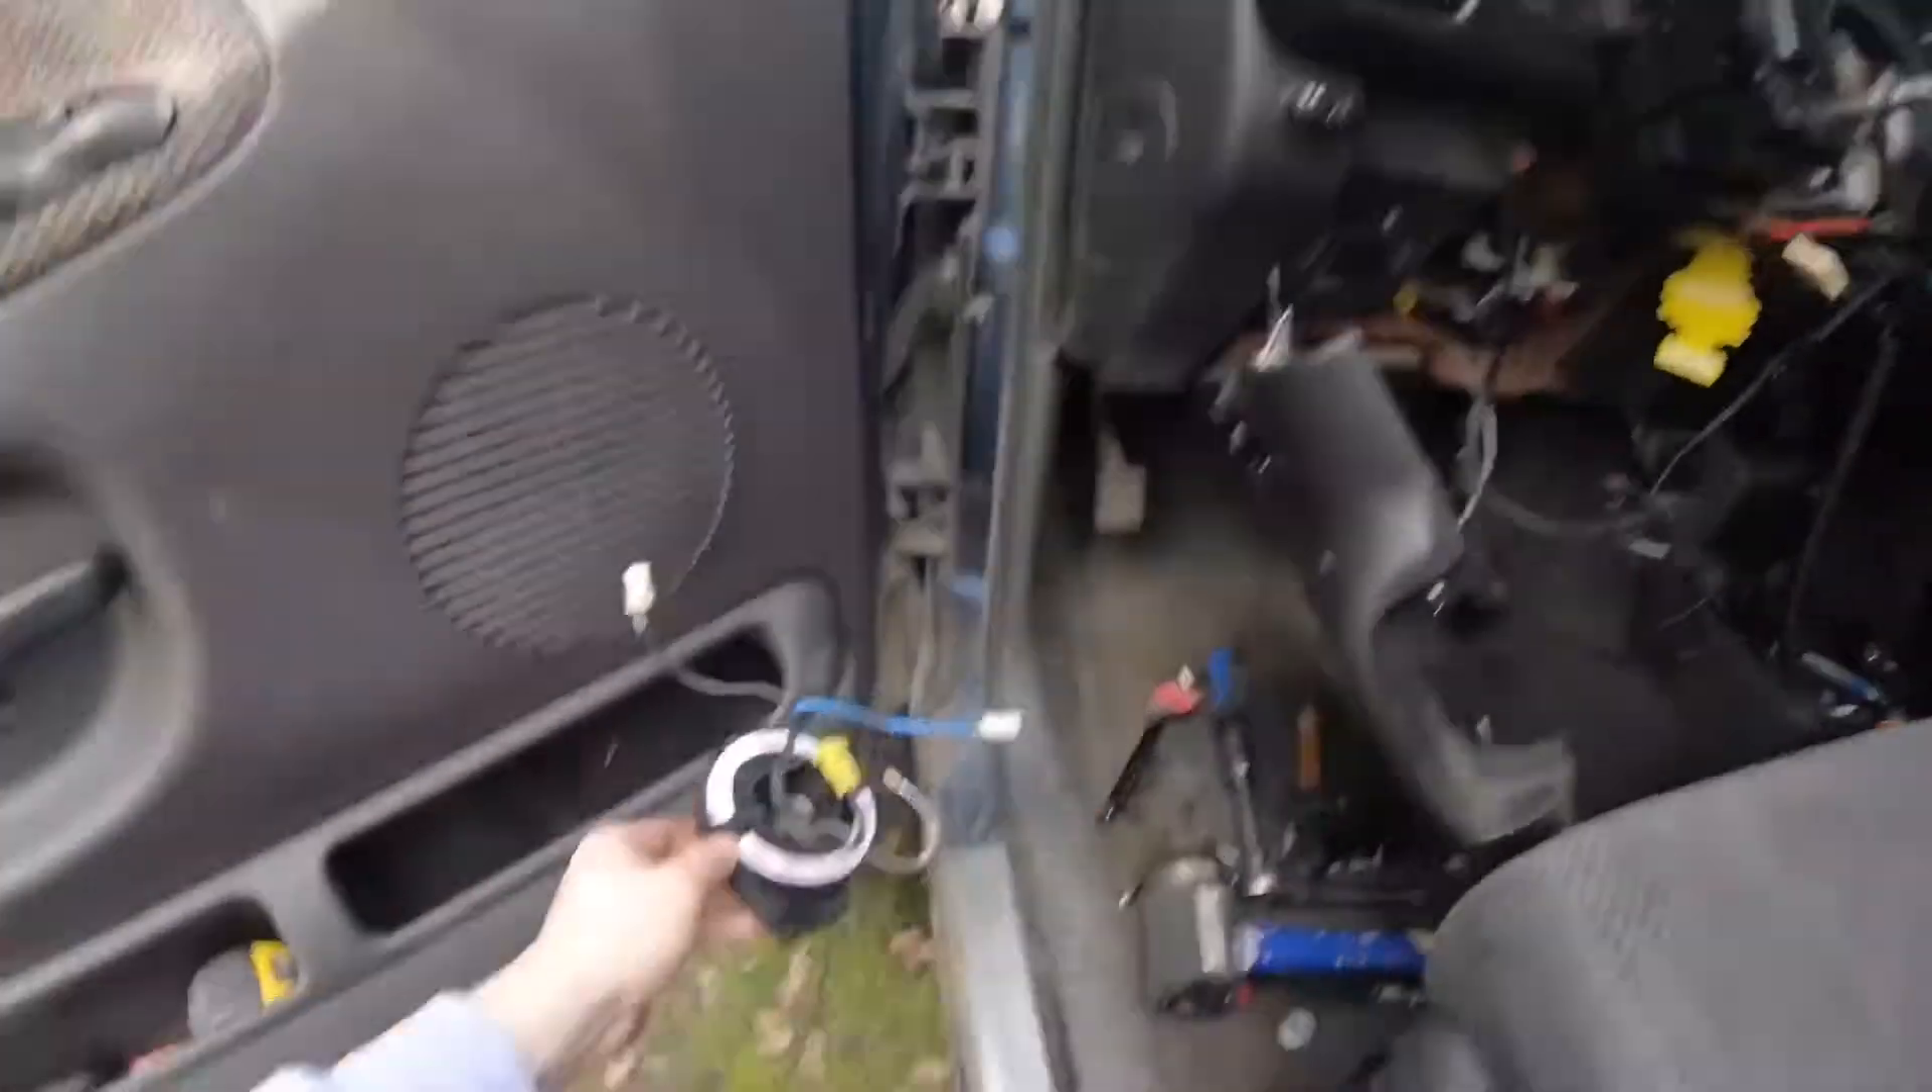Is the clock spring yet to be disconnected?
No.